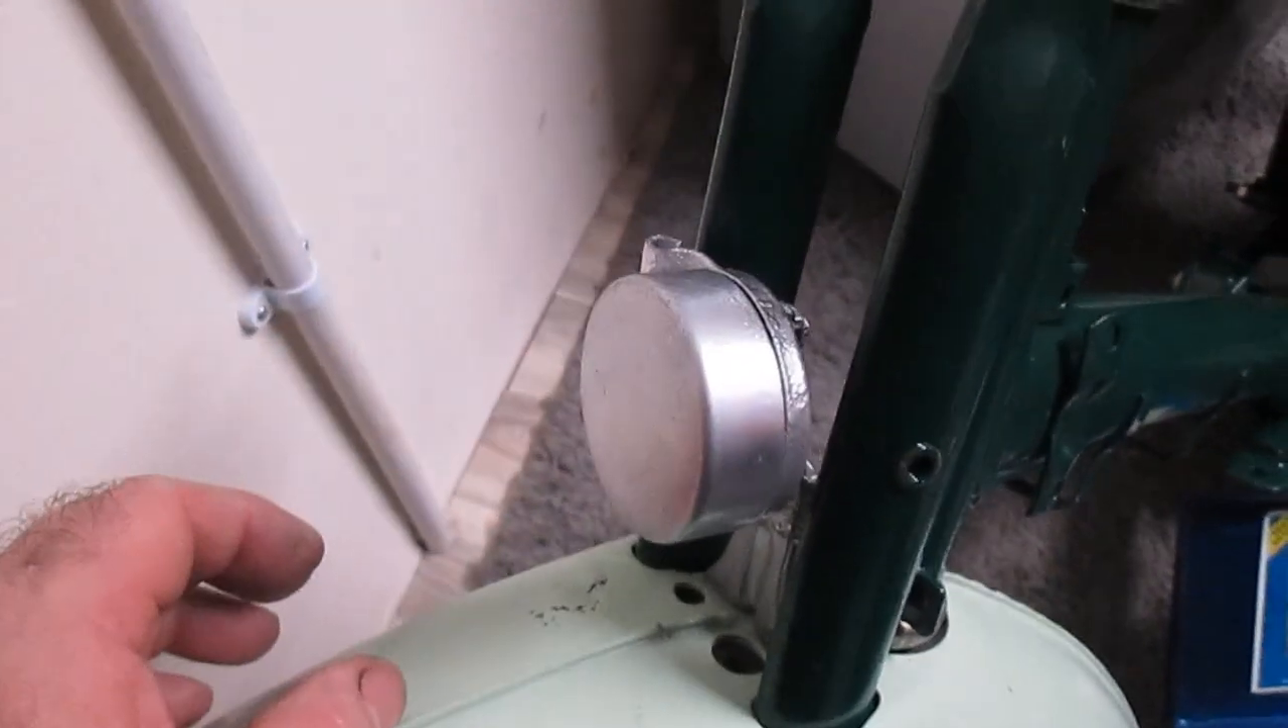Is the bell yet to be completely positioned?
No.